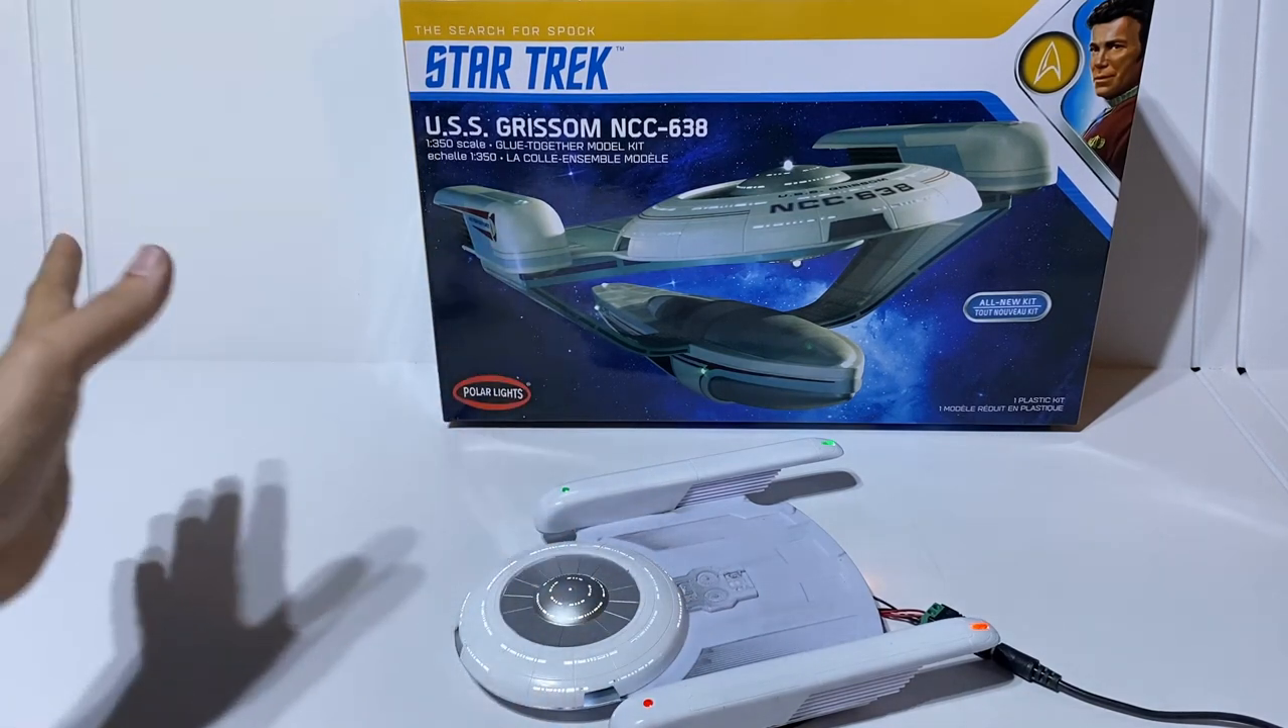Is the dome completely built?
Yes.